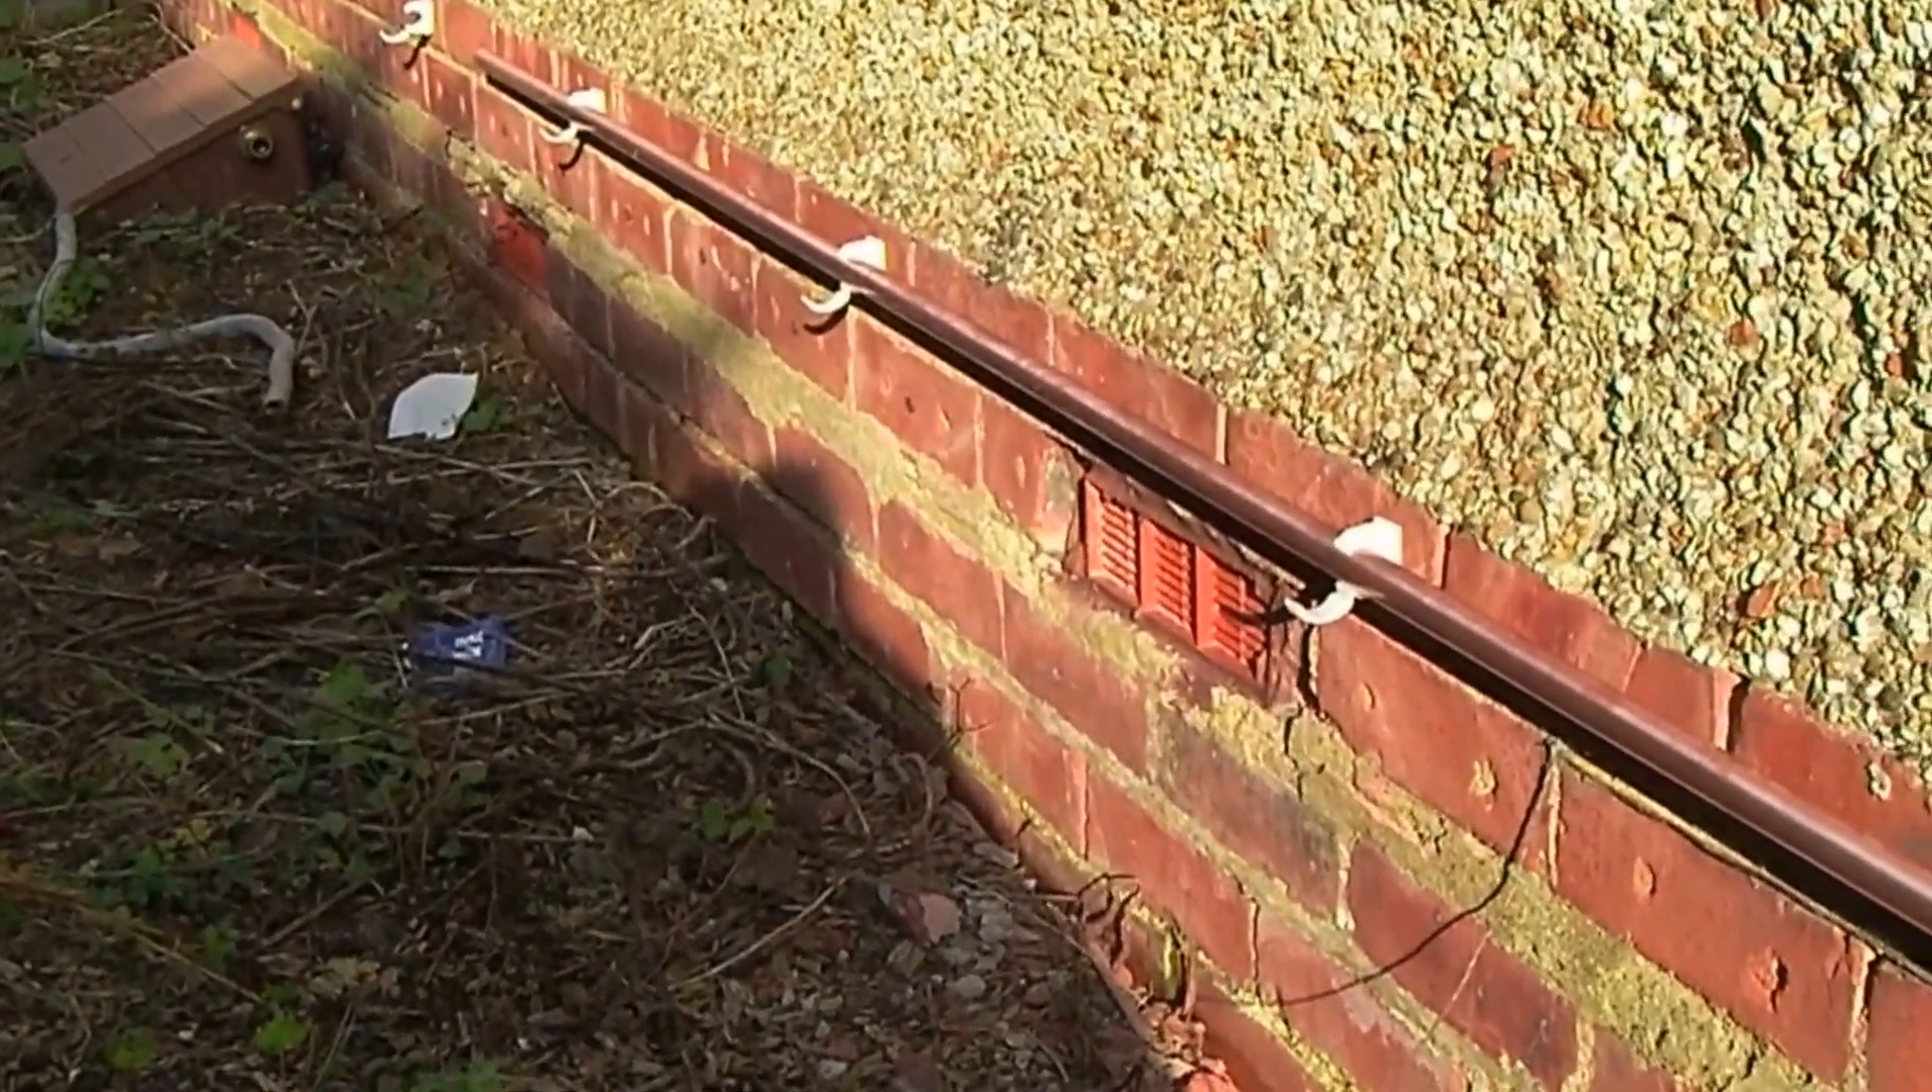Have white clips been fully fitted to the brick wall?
Yes.